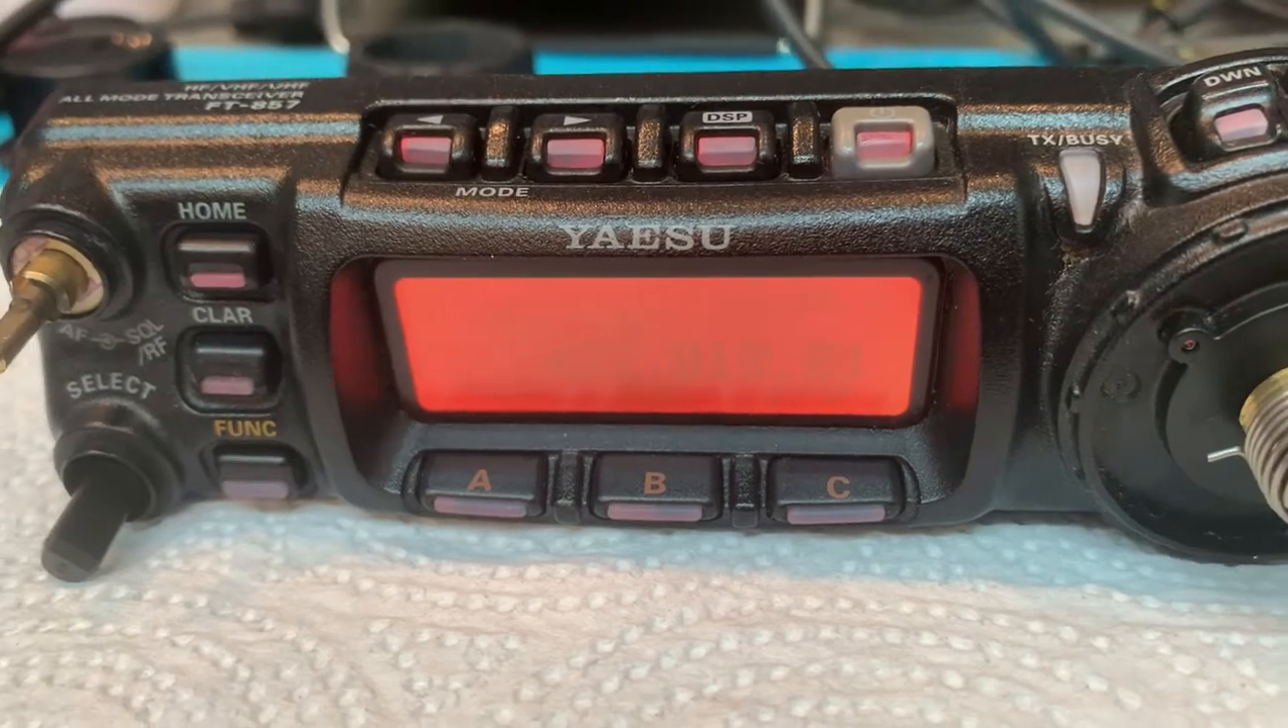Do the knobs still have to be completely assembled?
Yes.